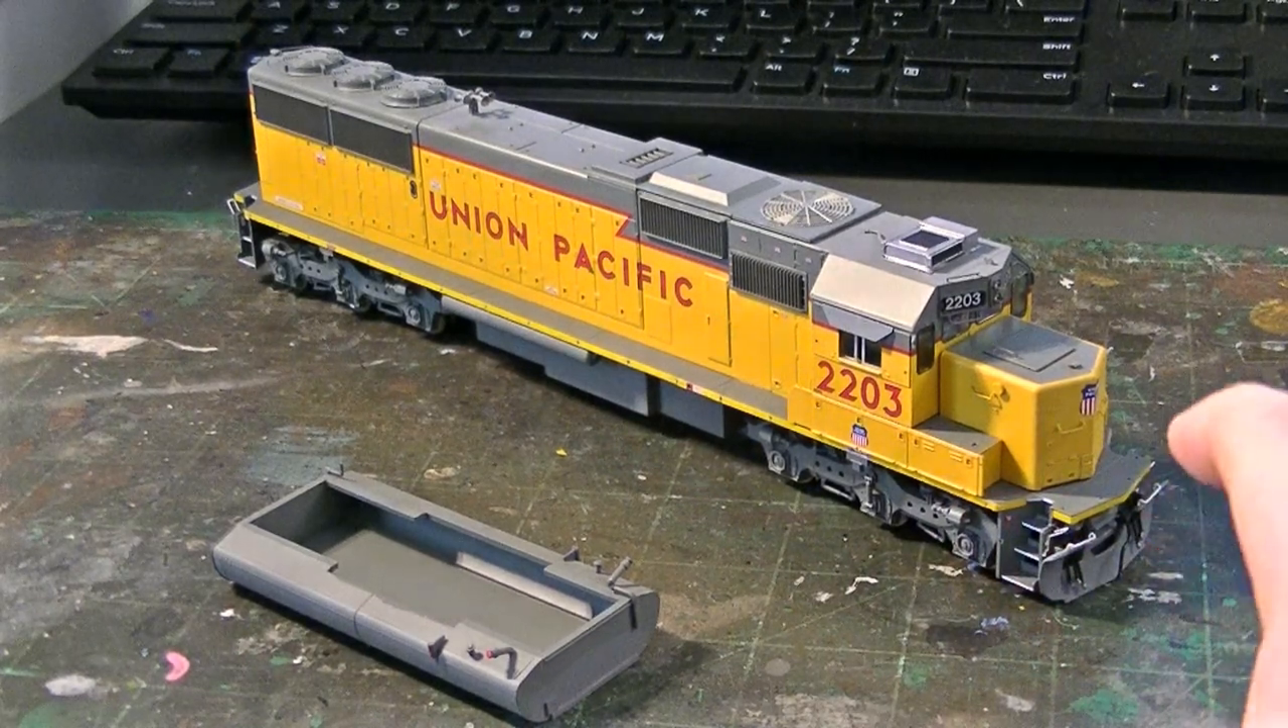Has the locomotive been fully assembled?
No.